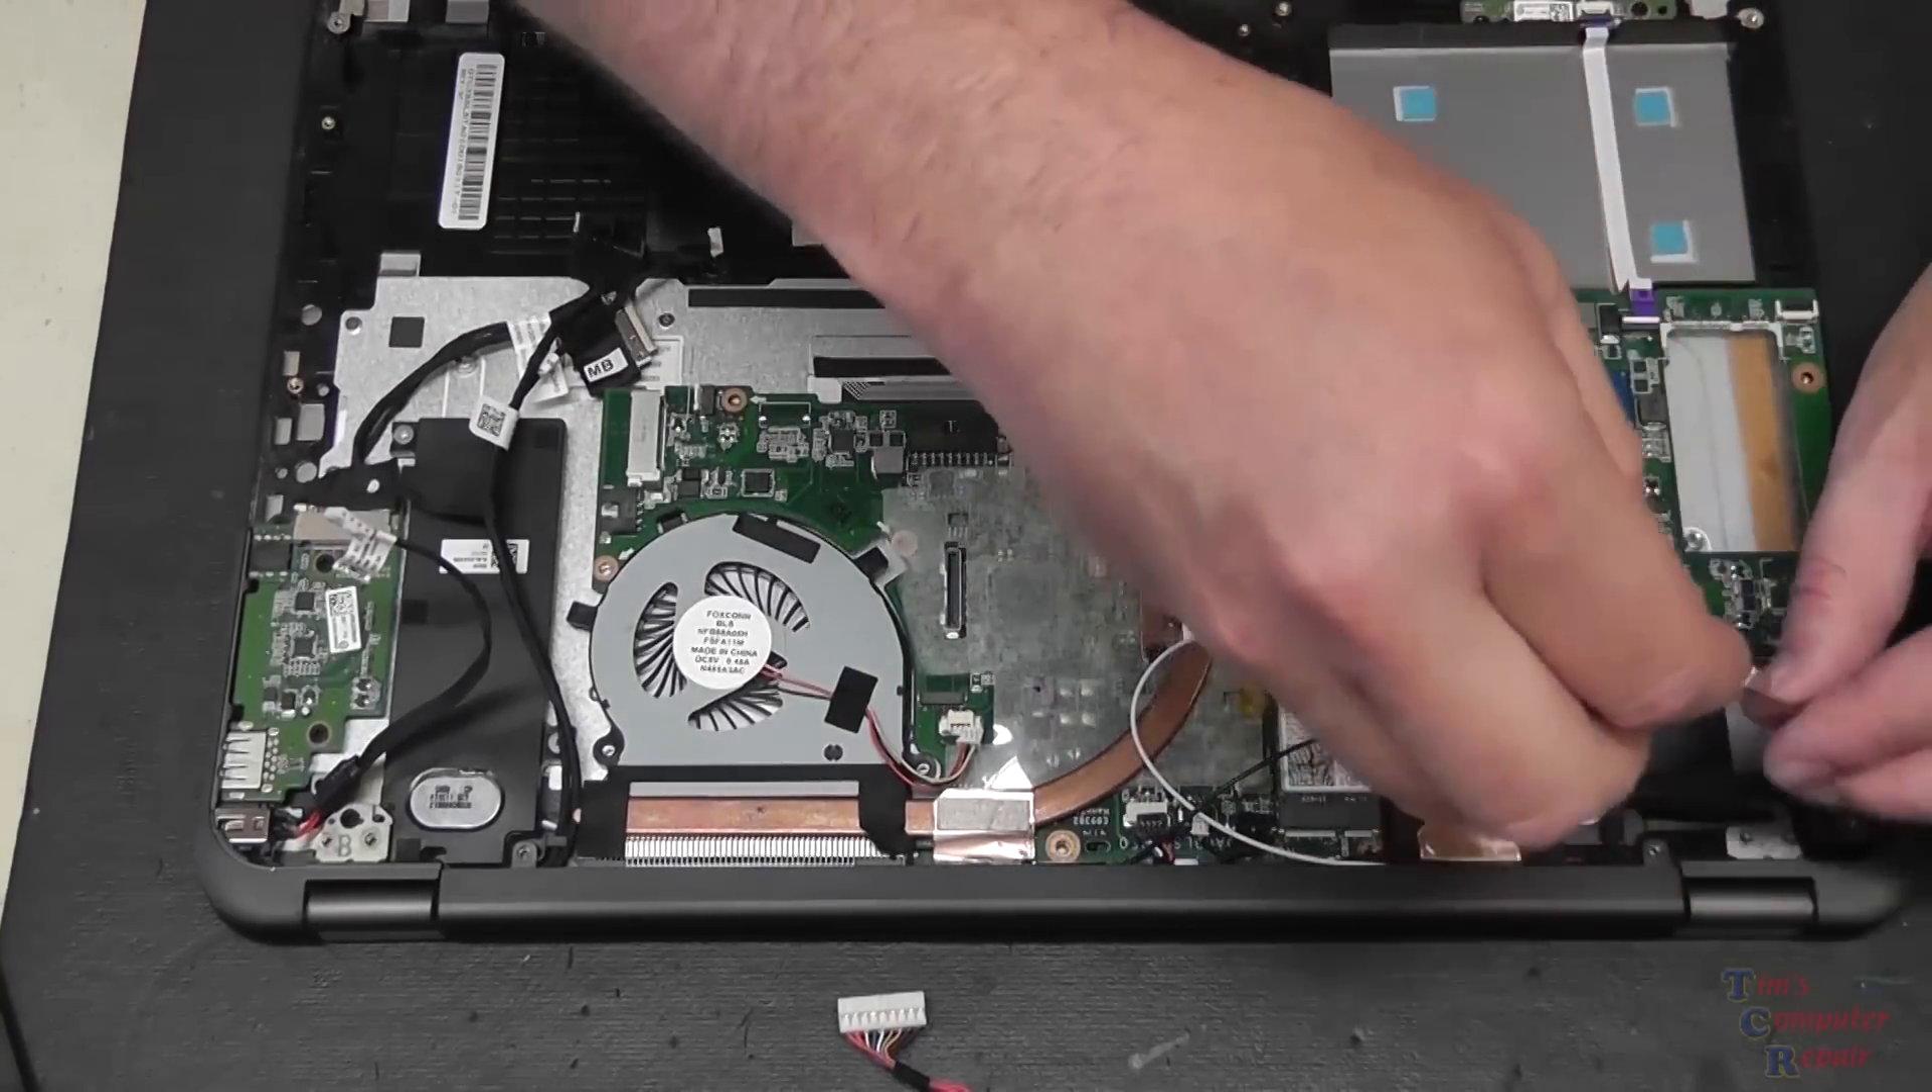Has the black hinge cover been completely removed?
No.